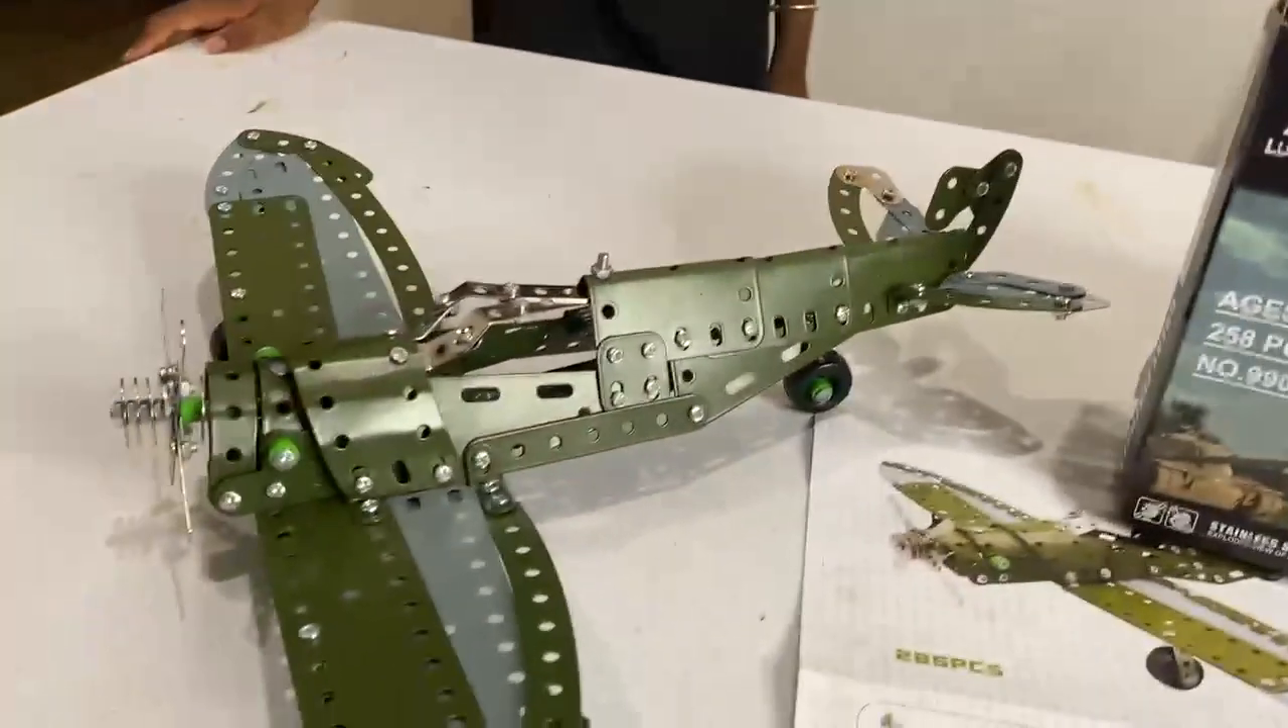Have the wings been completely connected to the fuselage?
Yes.